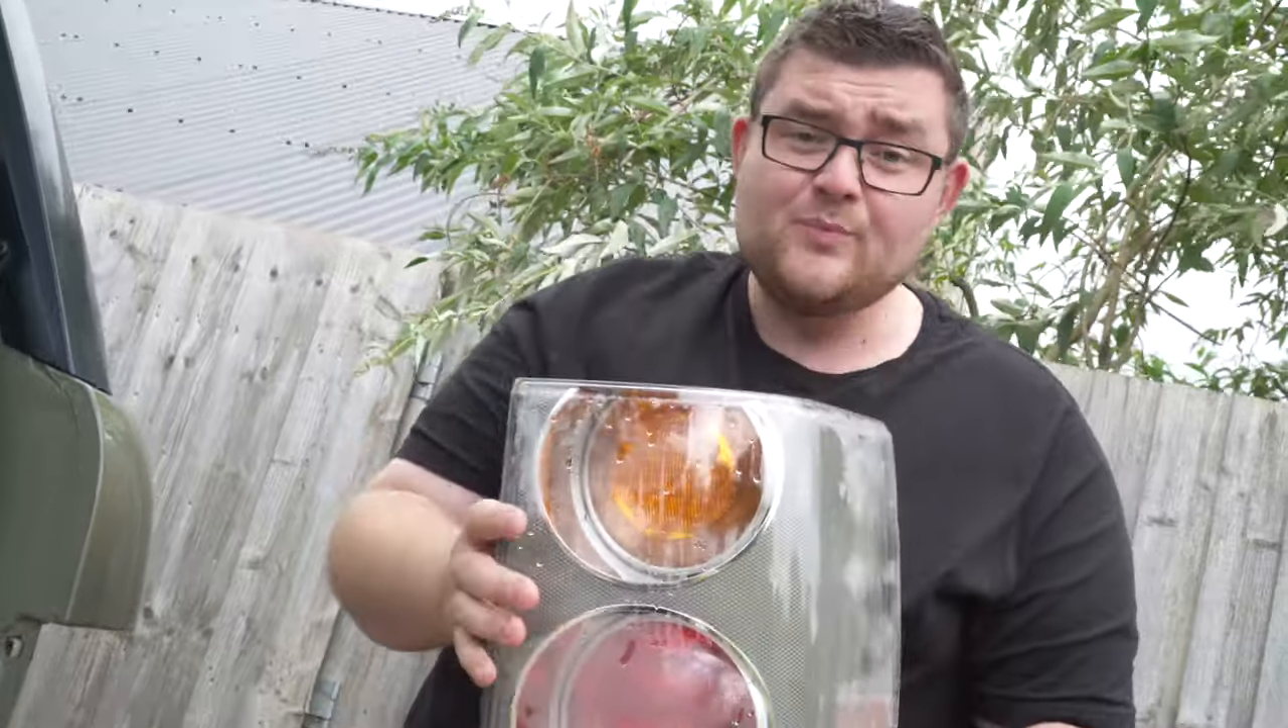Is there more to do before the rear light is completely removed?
No.